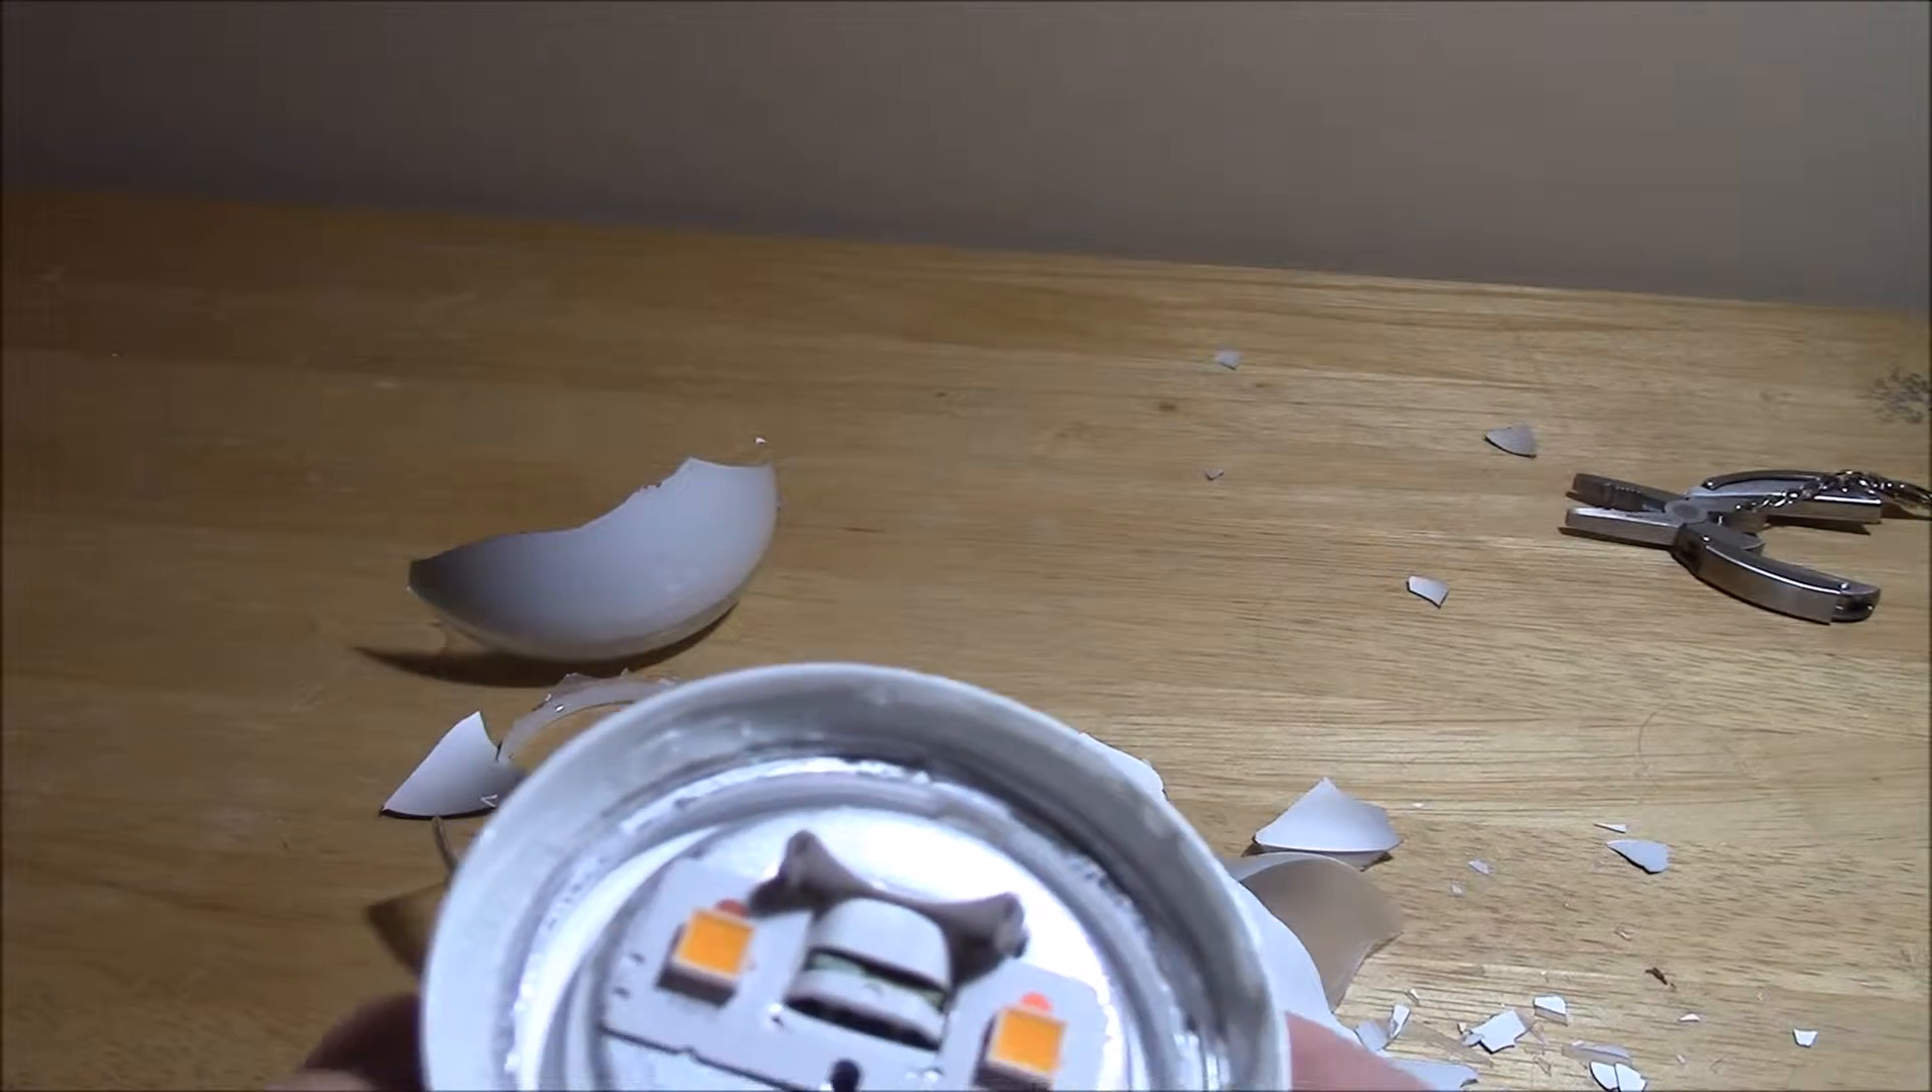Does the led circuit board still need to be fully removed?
Yes.